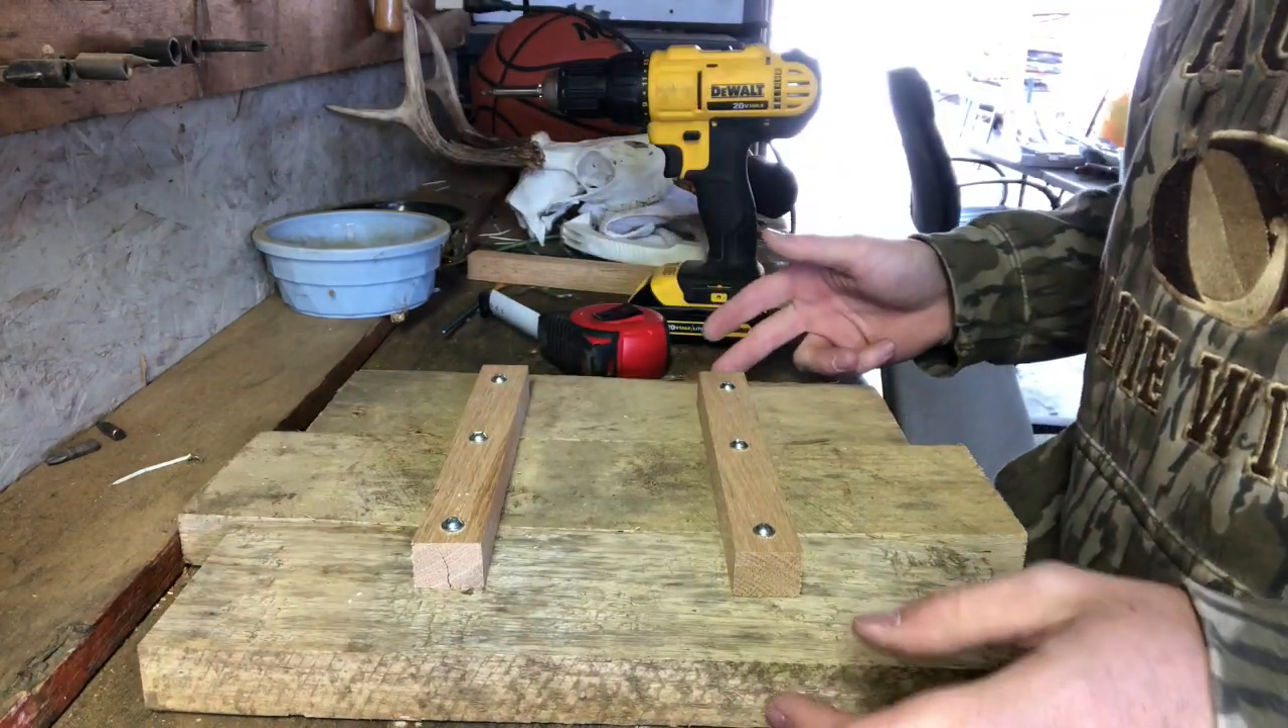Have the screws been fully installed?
Yes.